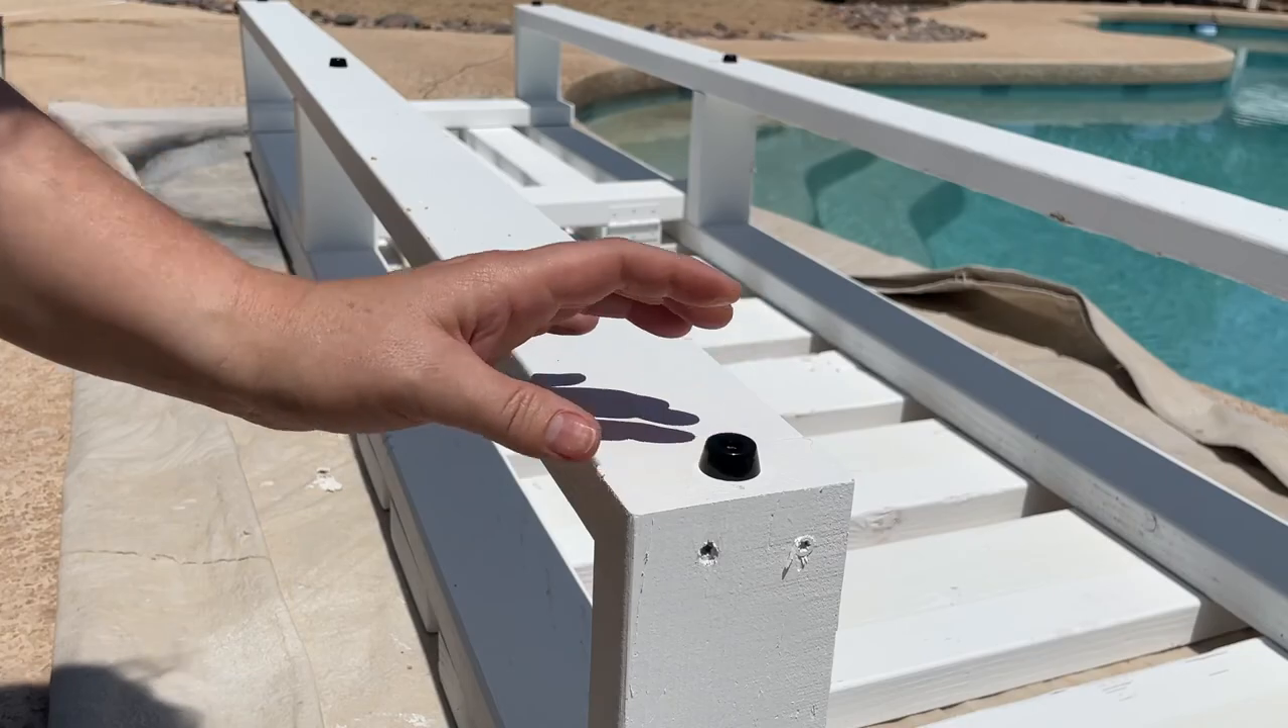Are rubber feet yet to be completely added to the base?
No.